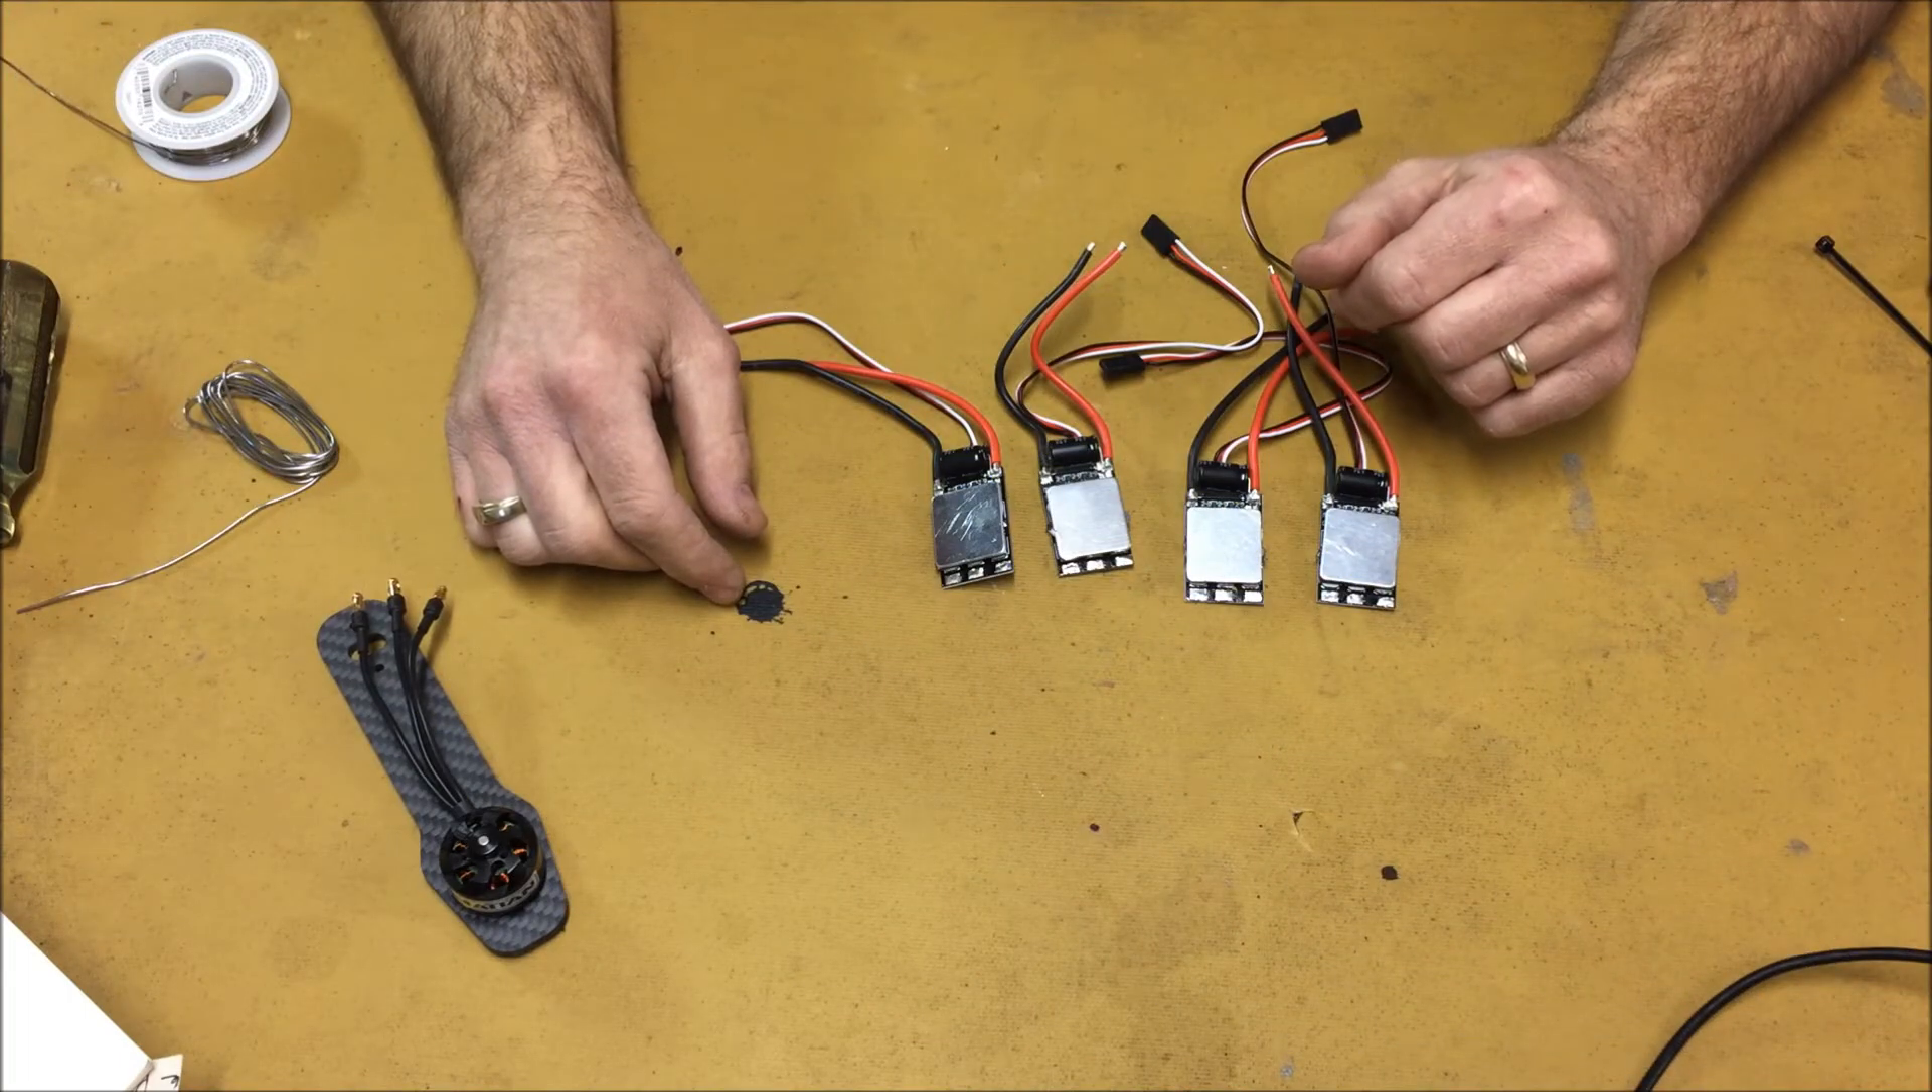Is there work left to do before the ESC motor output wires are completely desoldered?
No.